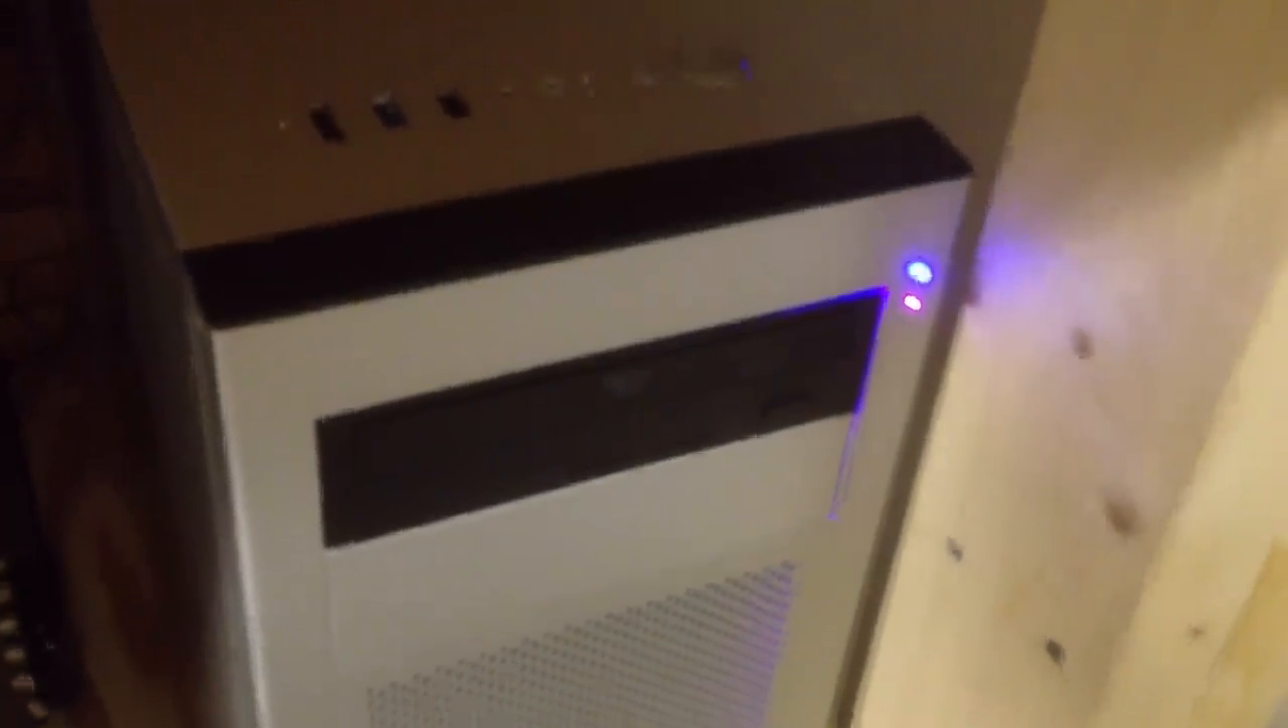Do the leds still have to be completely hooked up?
No.